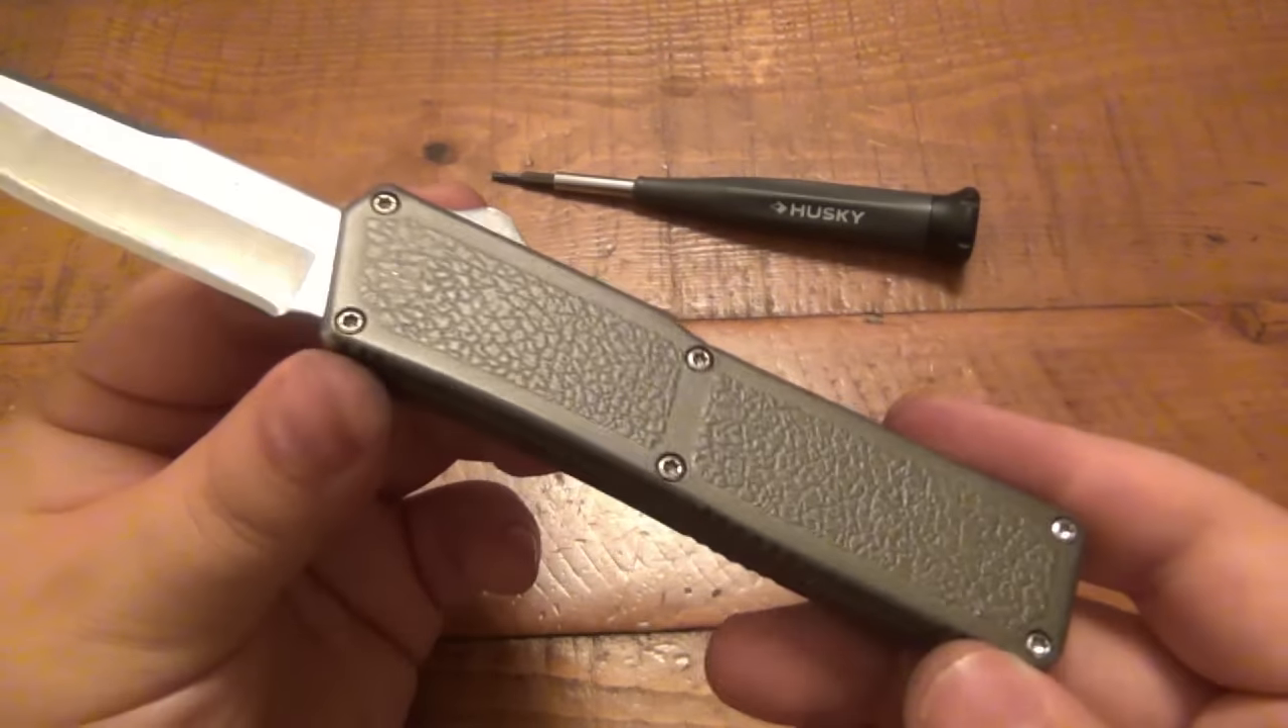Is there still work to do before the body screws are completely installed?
No.